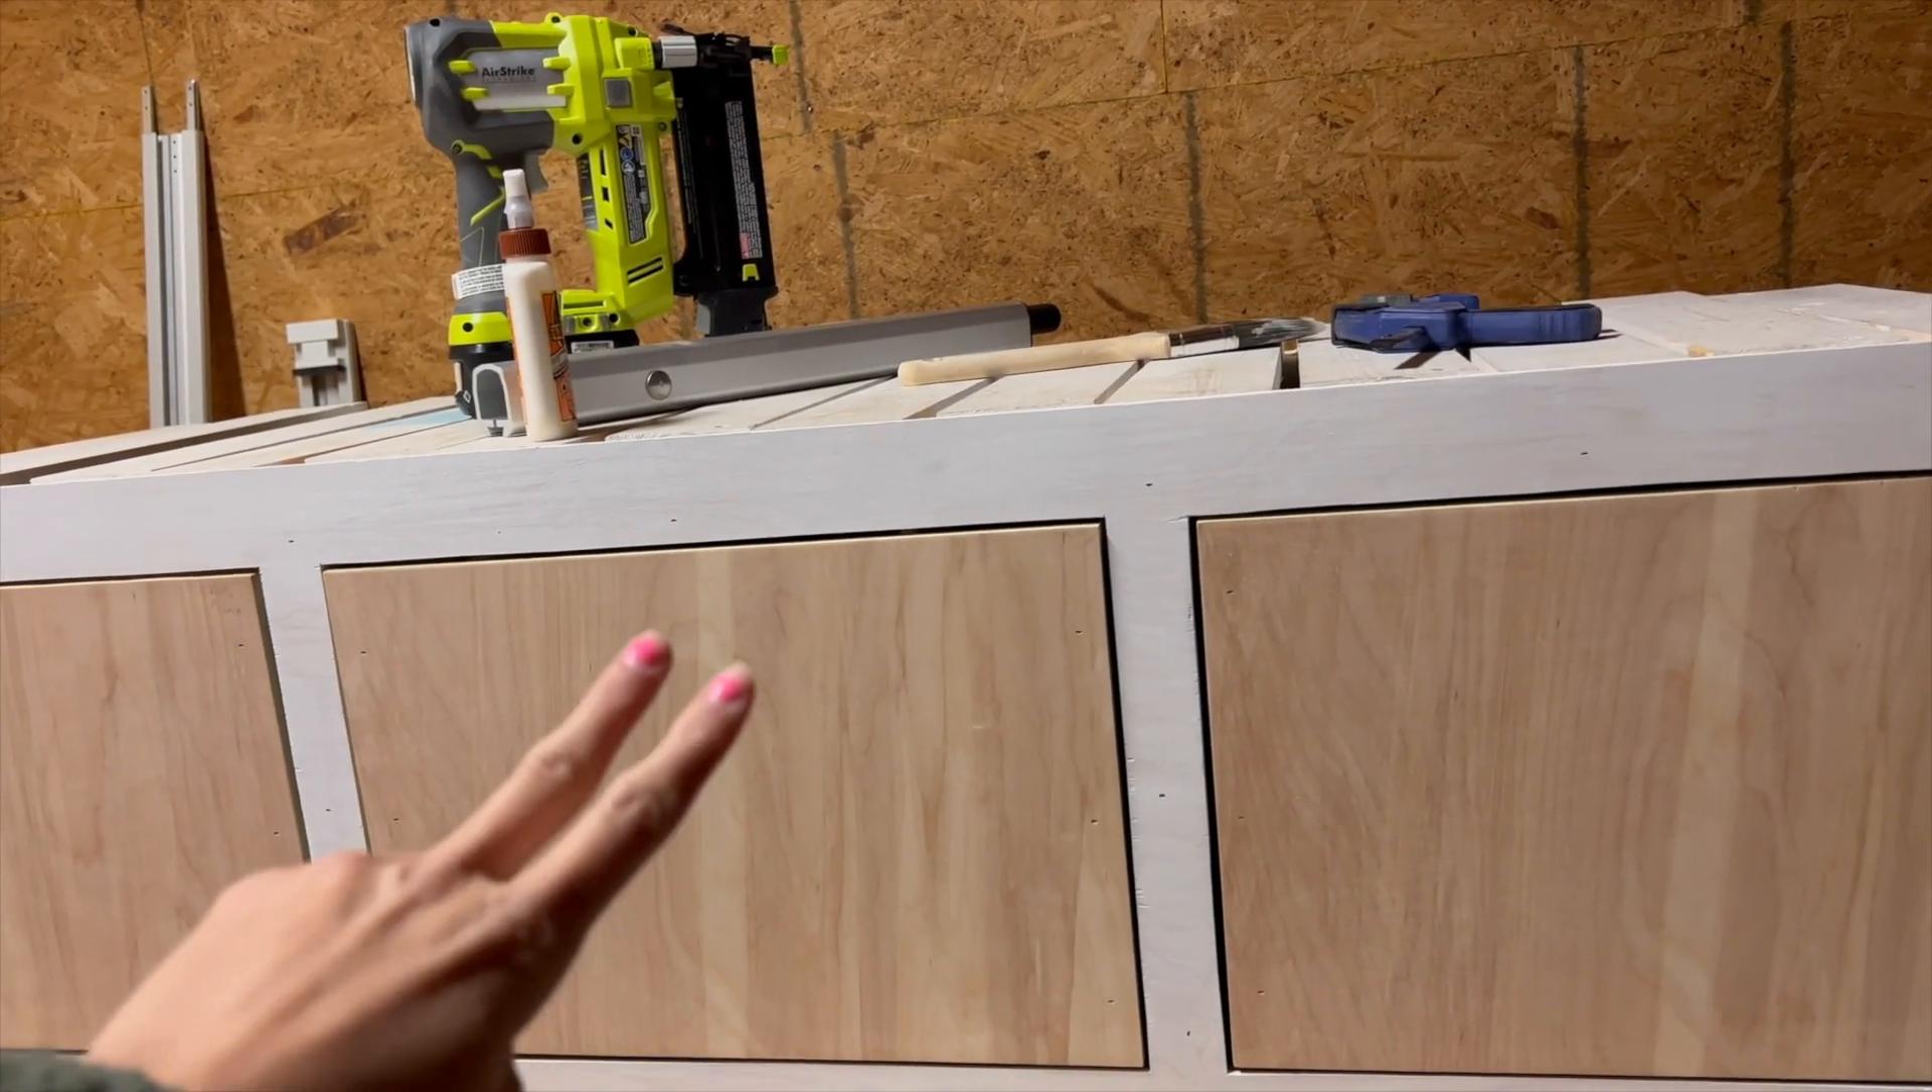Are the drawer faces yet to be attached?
No.